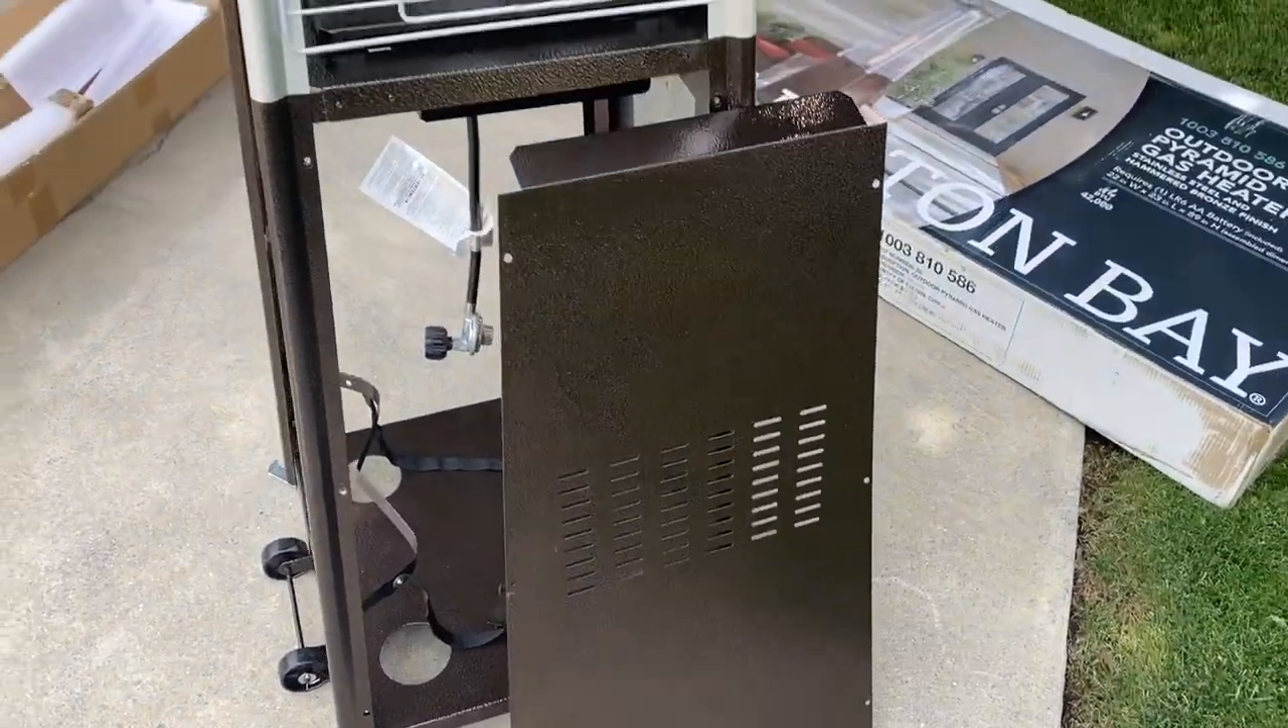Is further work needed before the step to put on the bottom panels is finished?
Yes.